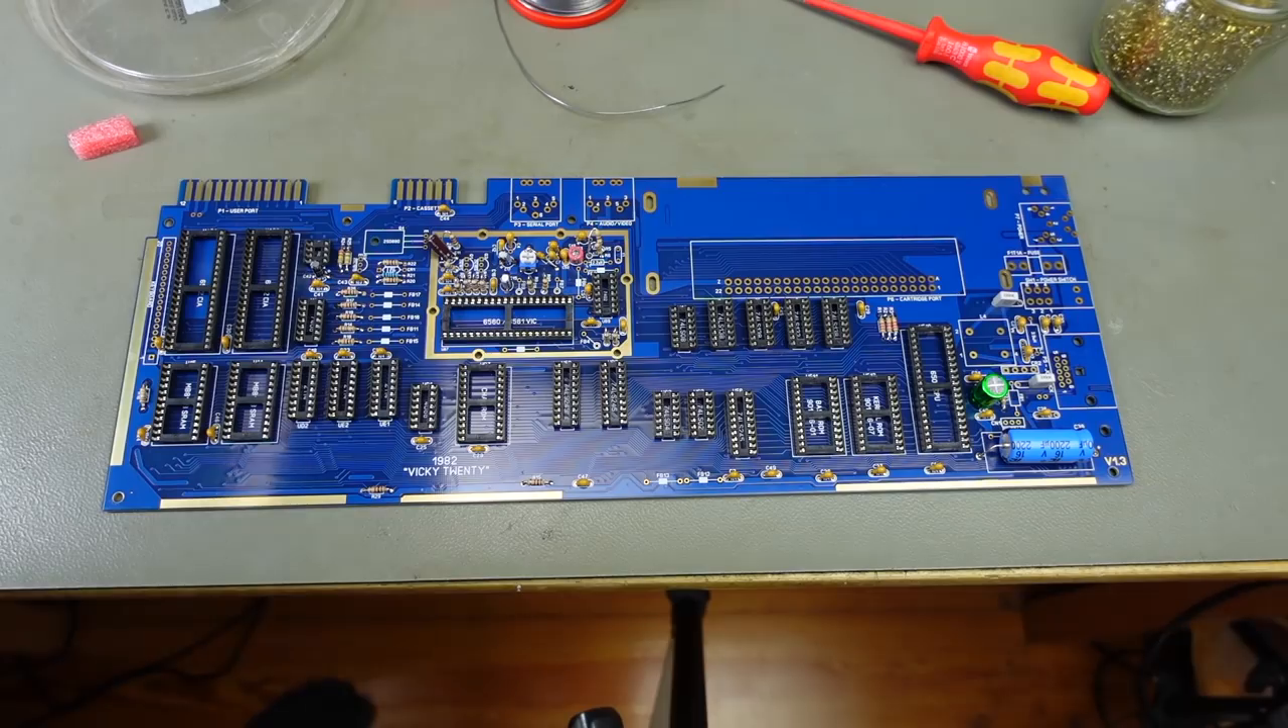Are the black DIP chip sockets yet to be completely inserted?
No.